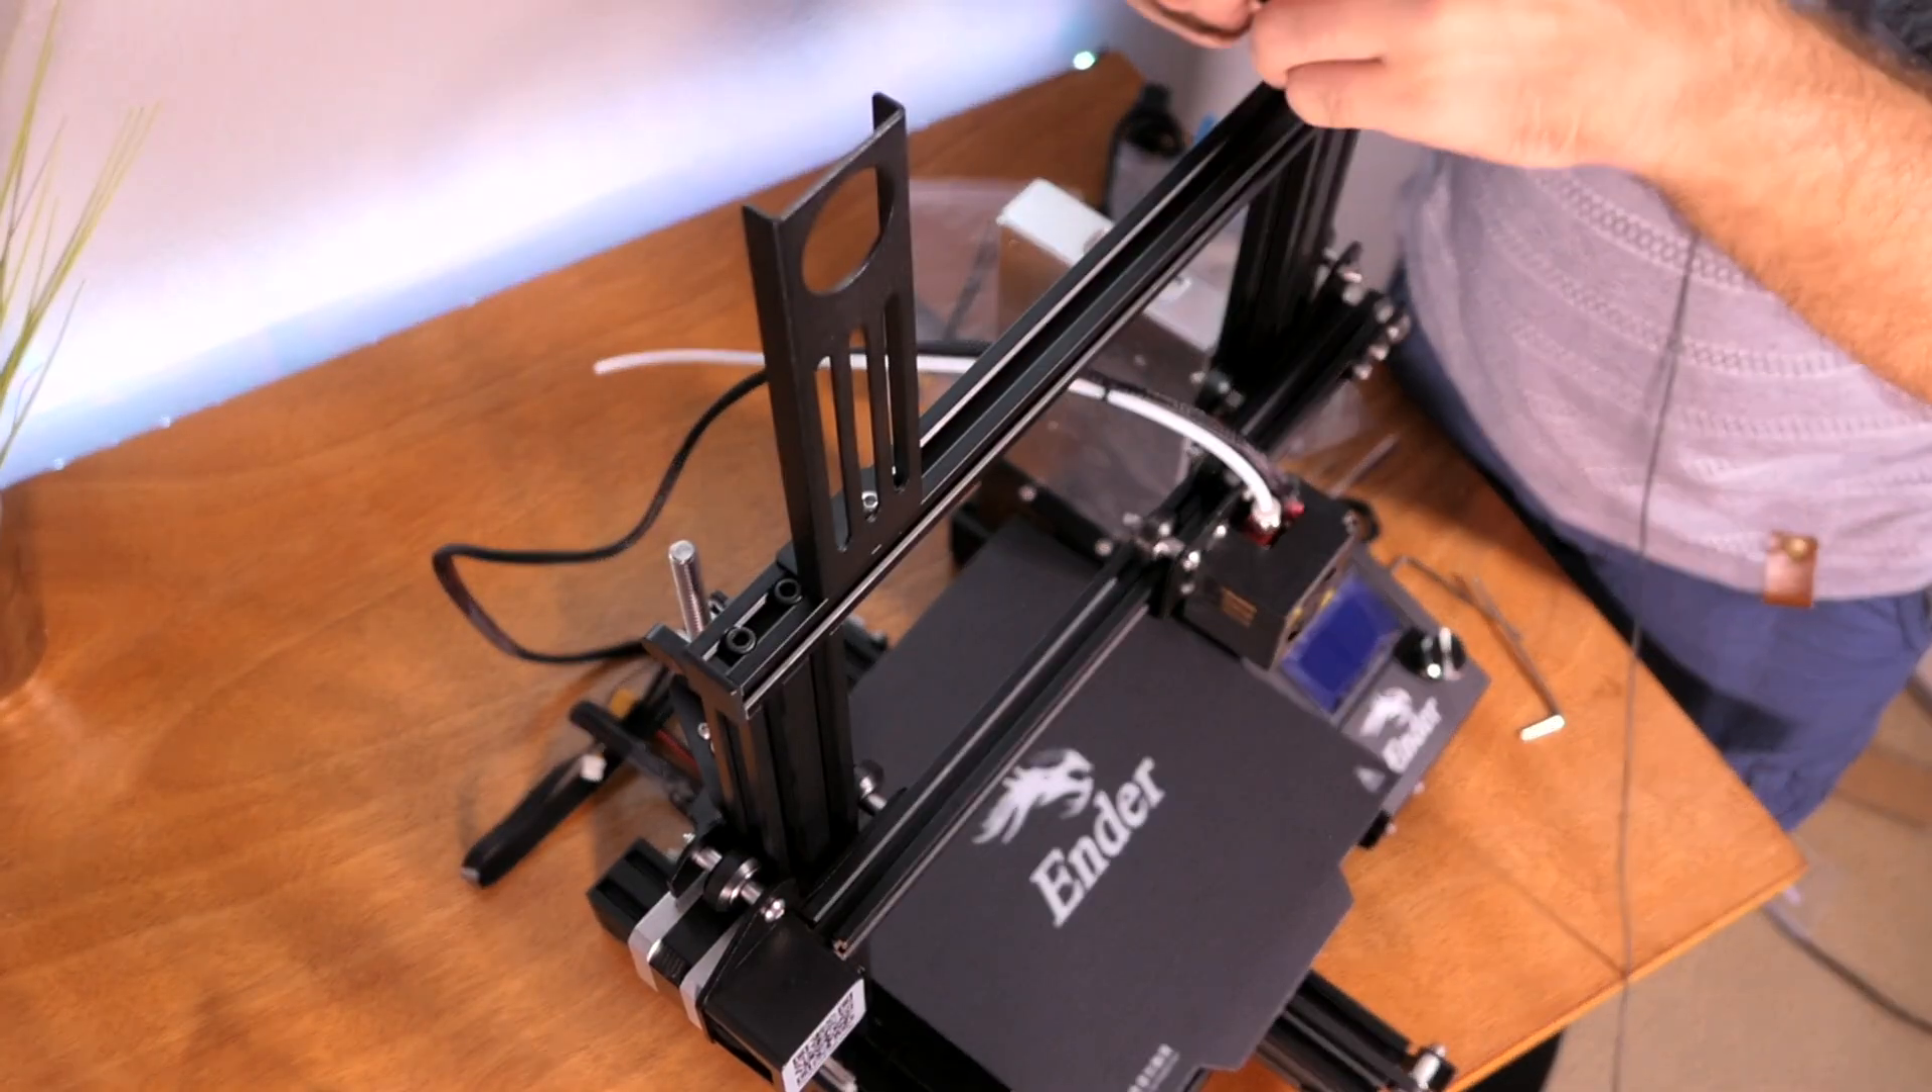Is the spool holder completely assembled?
No.